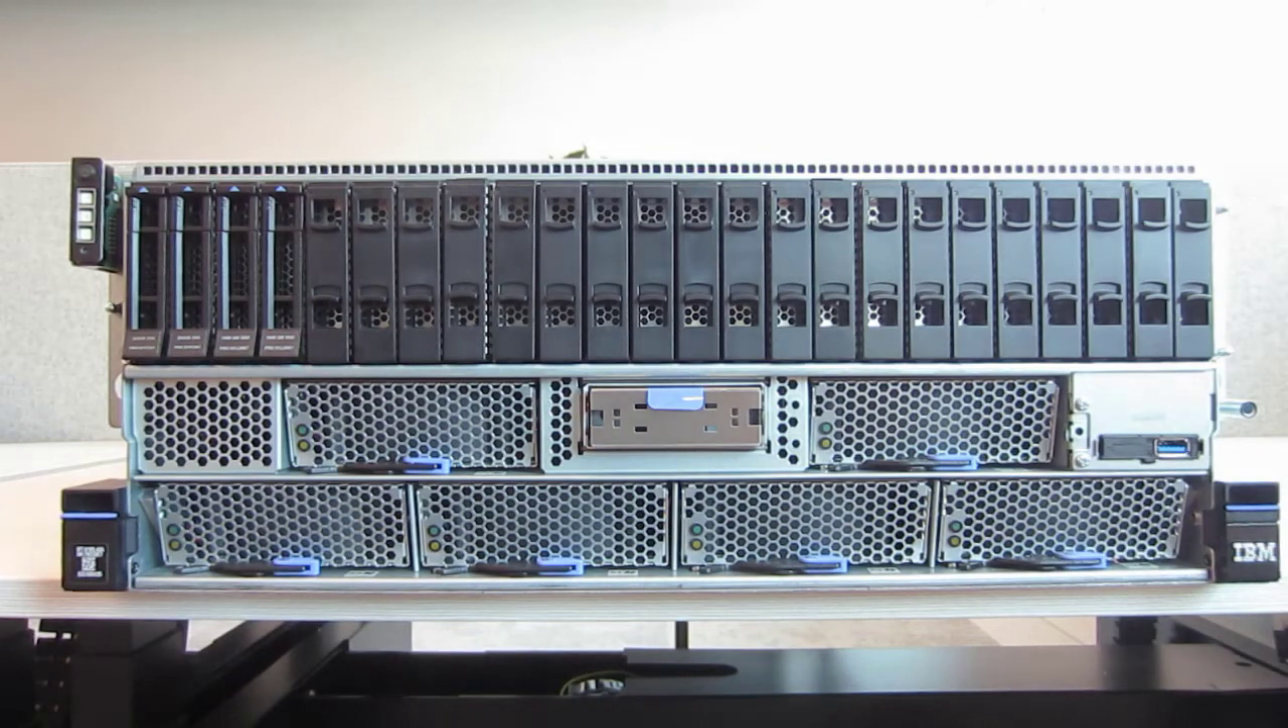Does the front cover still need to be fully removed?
No.